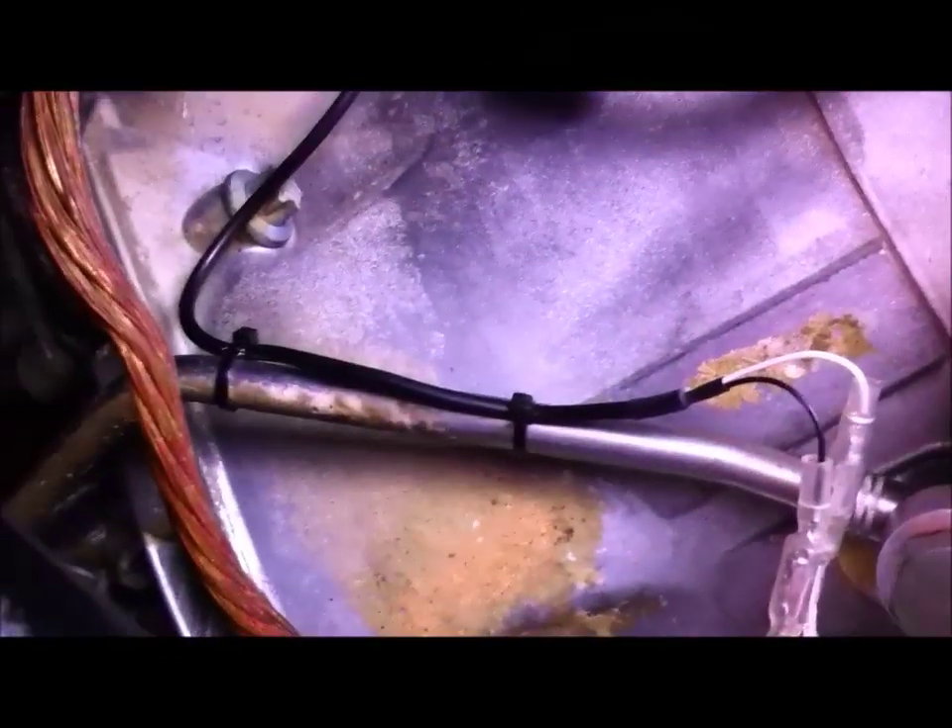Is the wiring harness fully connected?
Yes.